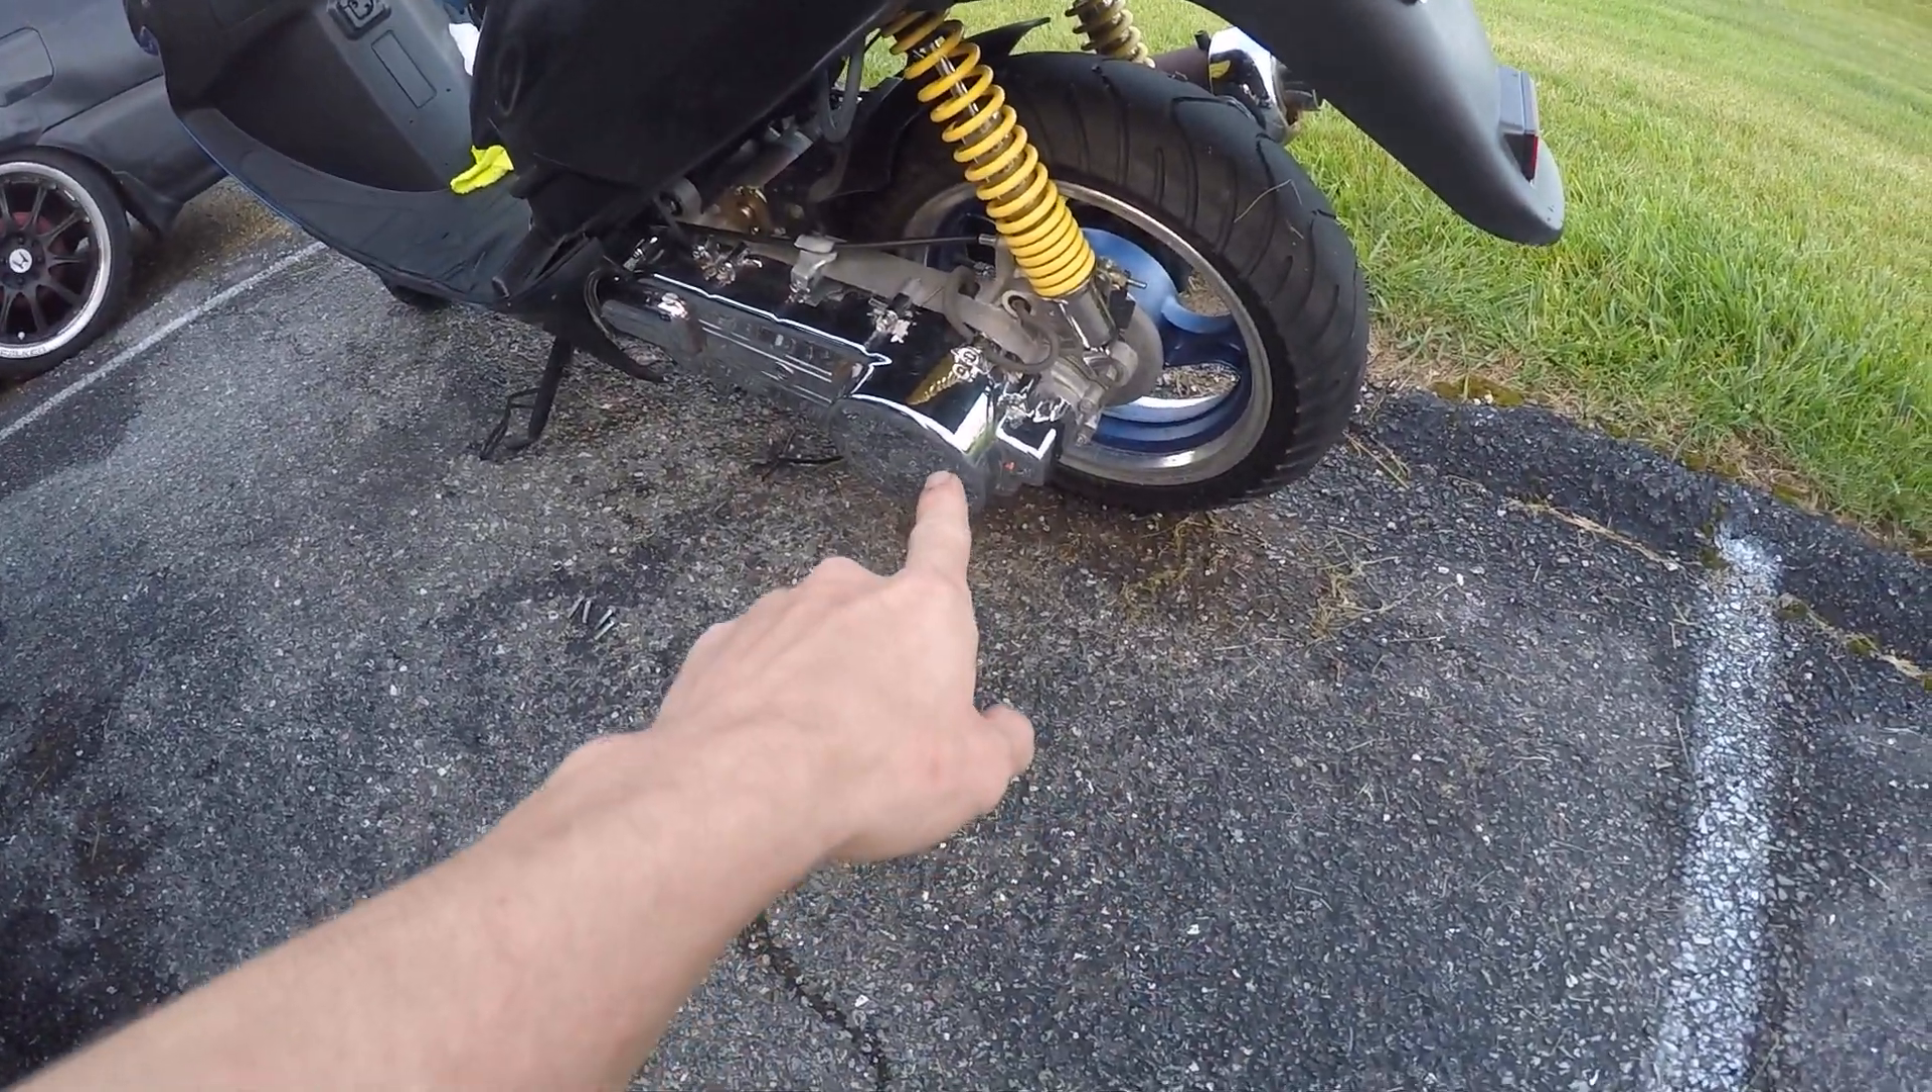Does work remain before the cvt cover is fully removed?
Yes.